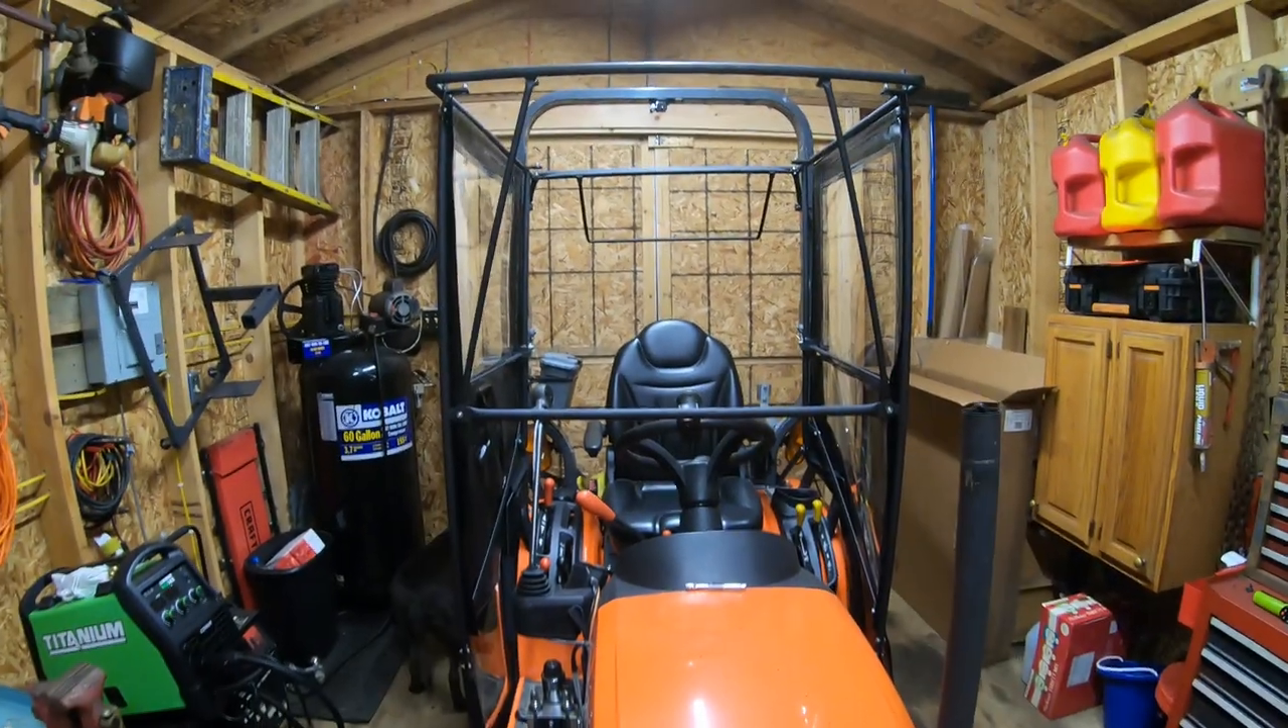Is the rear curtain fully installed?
No.